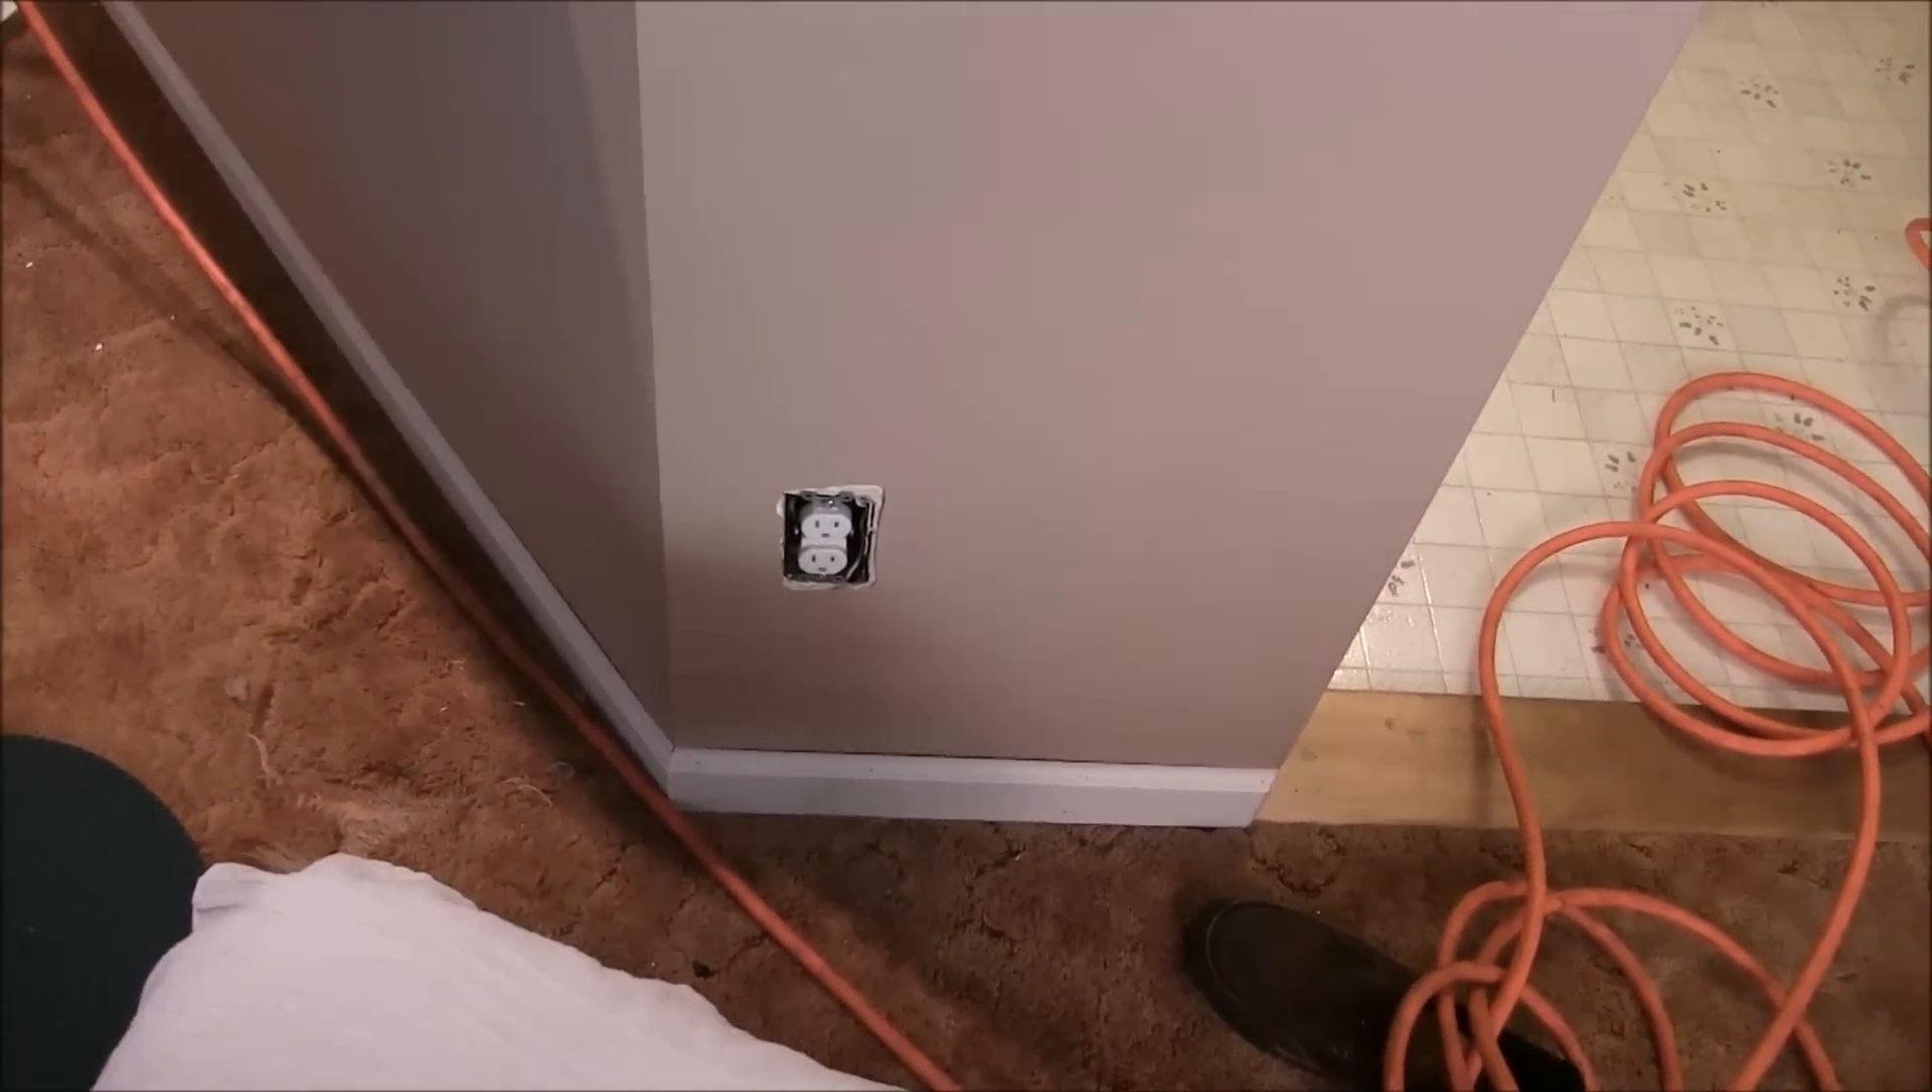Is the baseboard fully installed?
Yes.